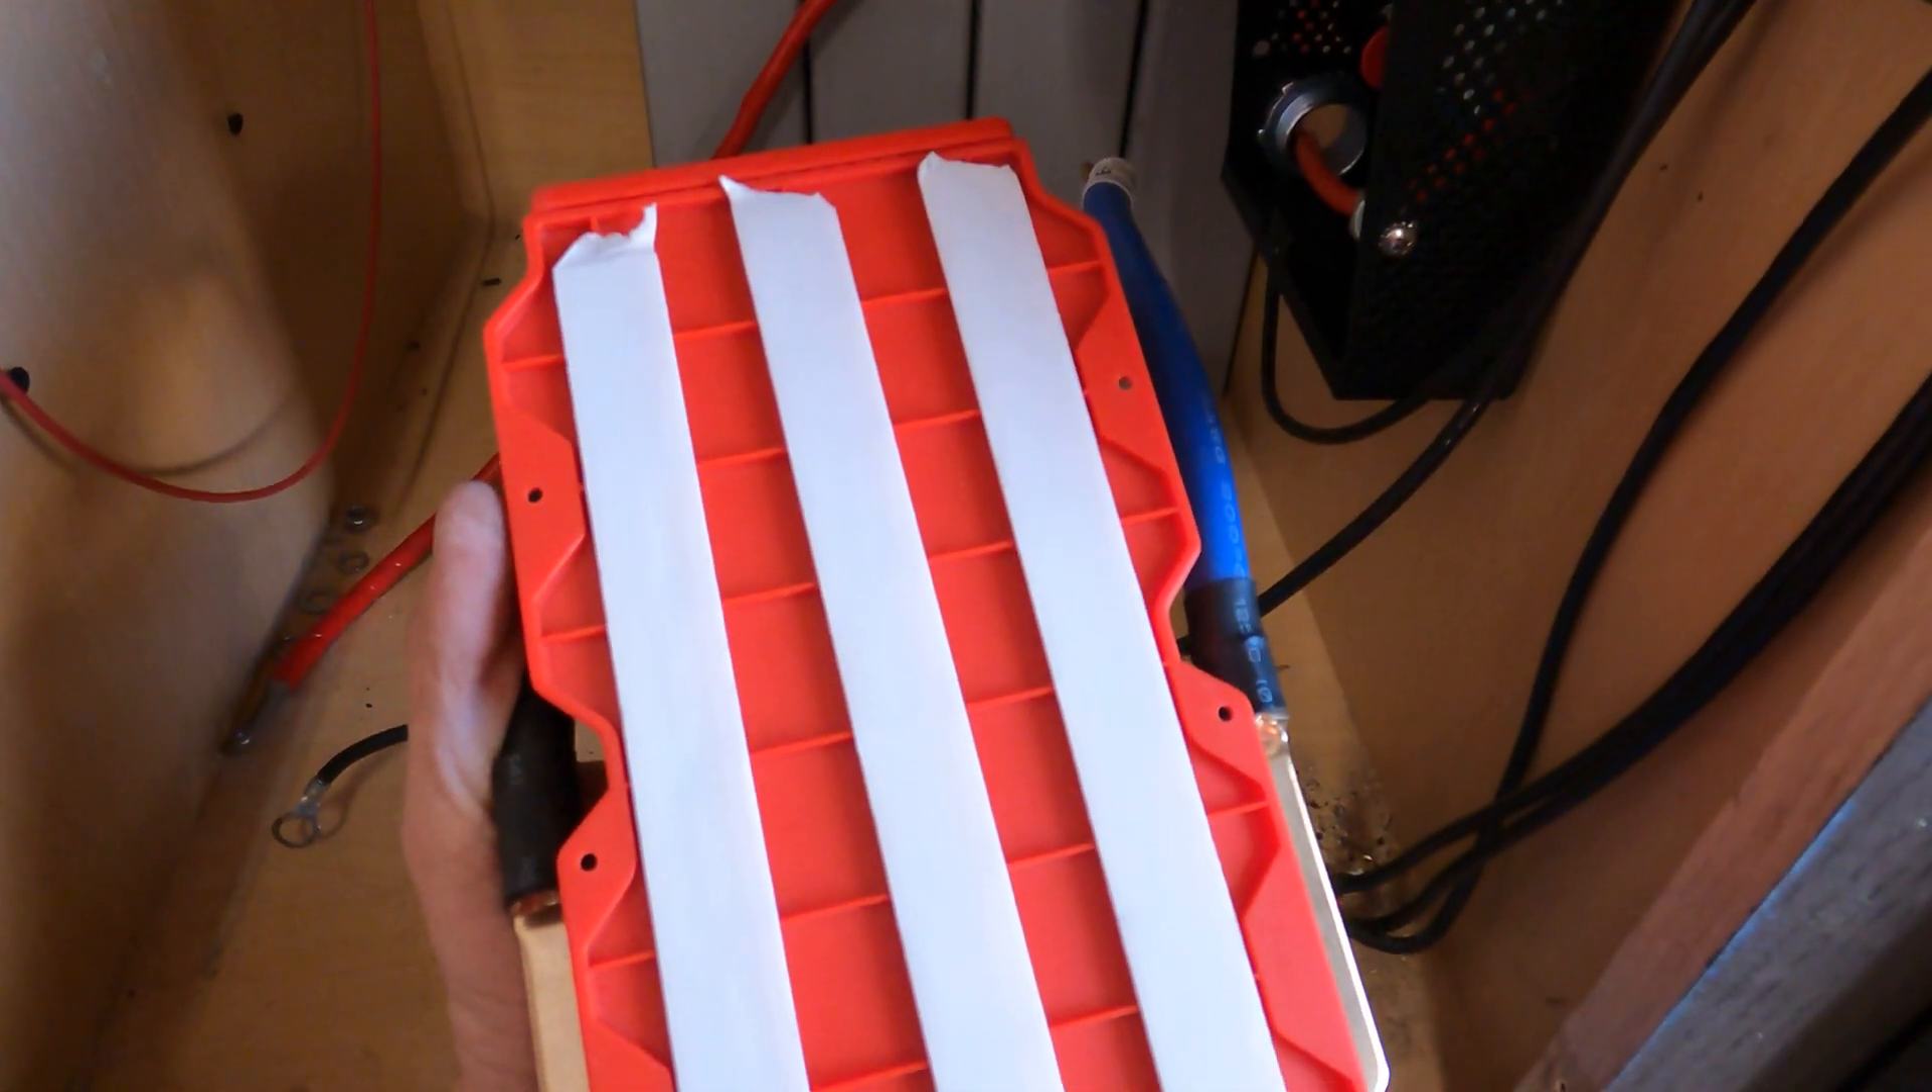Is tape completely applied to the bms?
Yes.